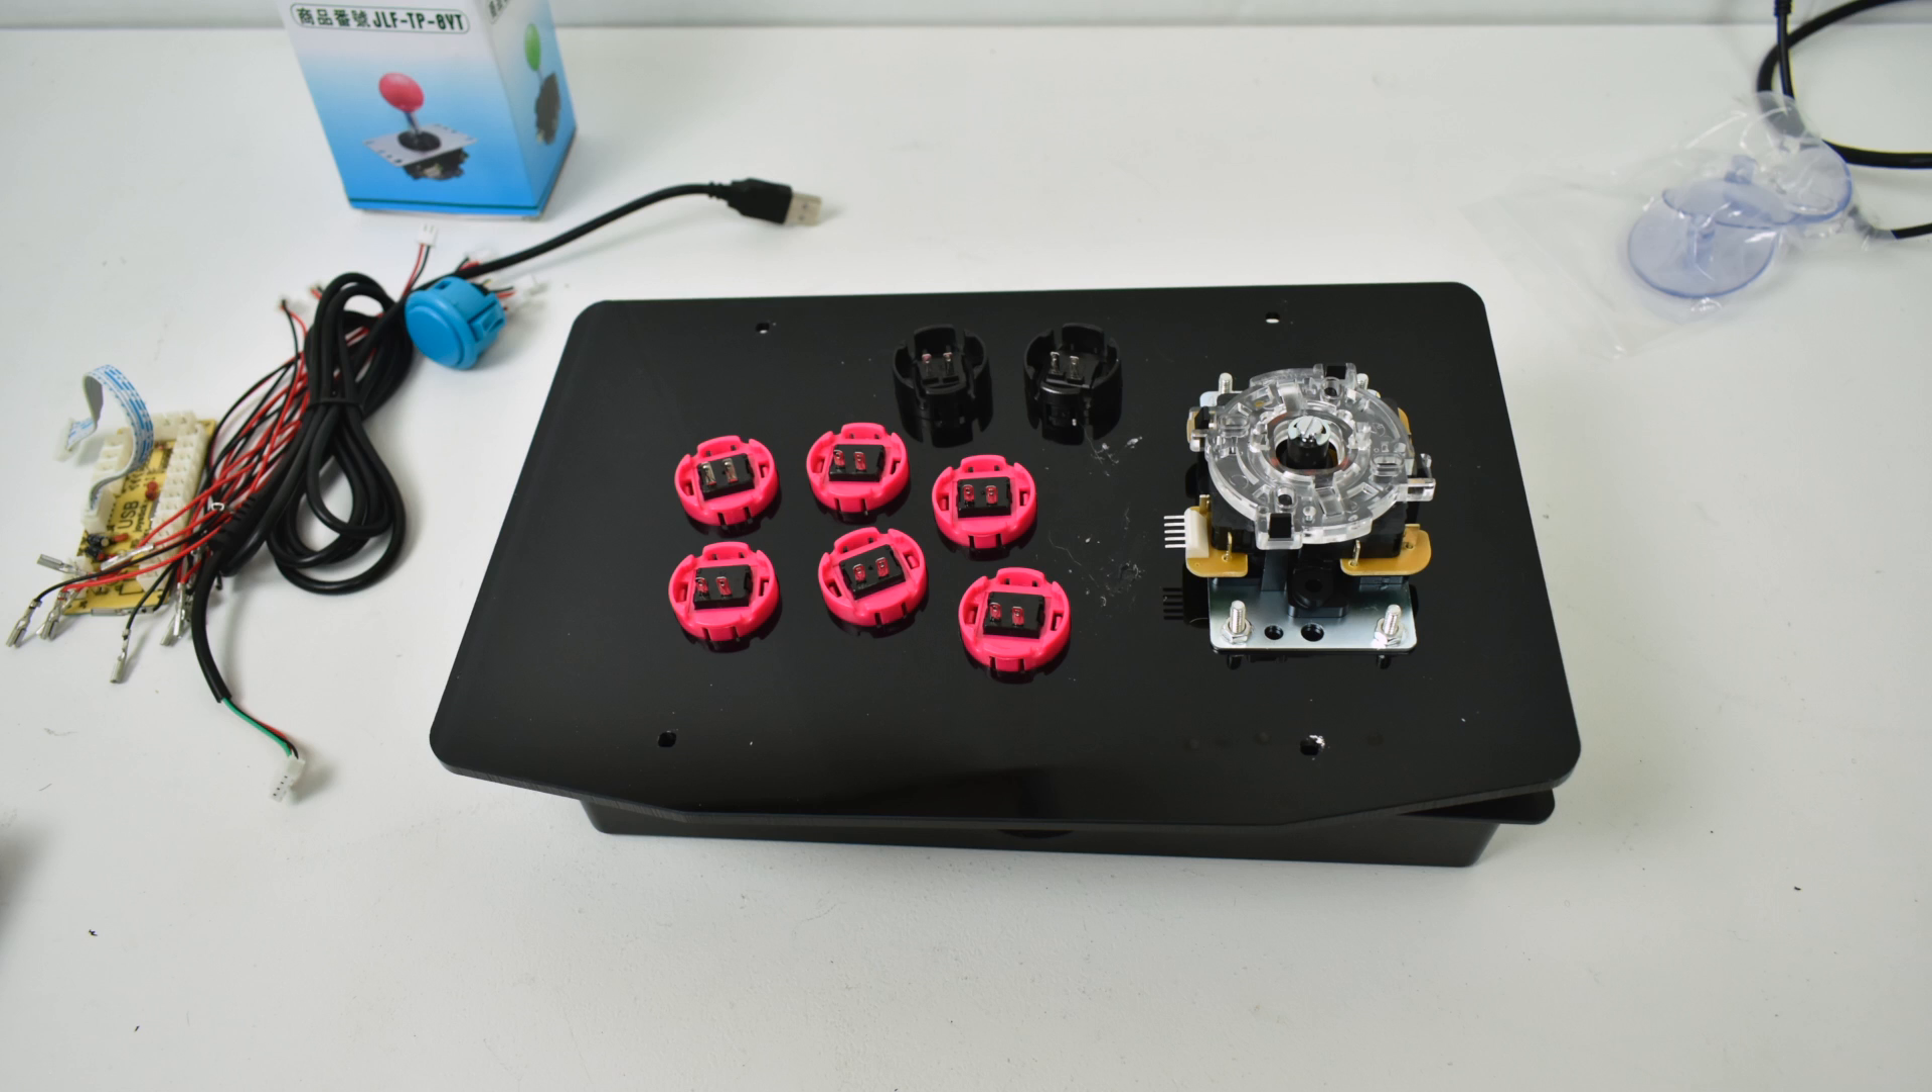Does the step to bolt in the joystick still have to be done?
No.